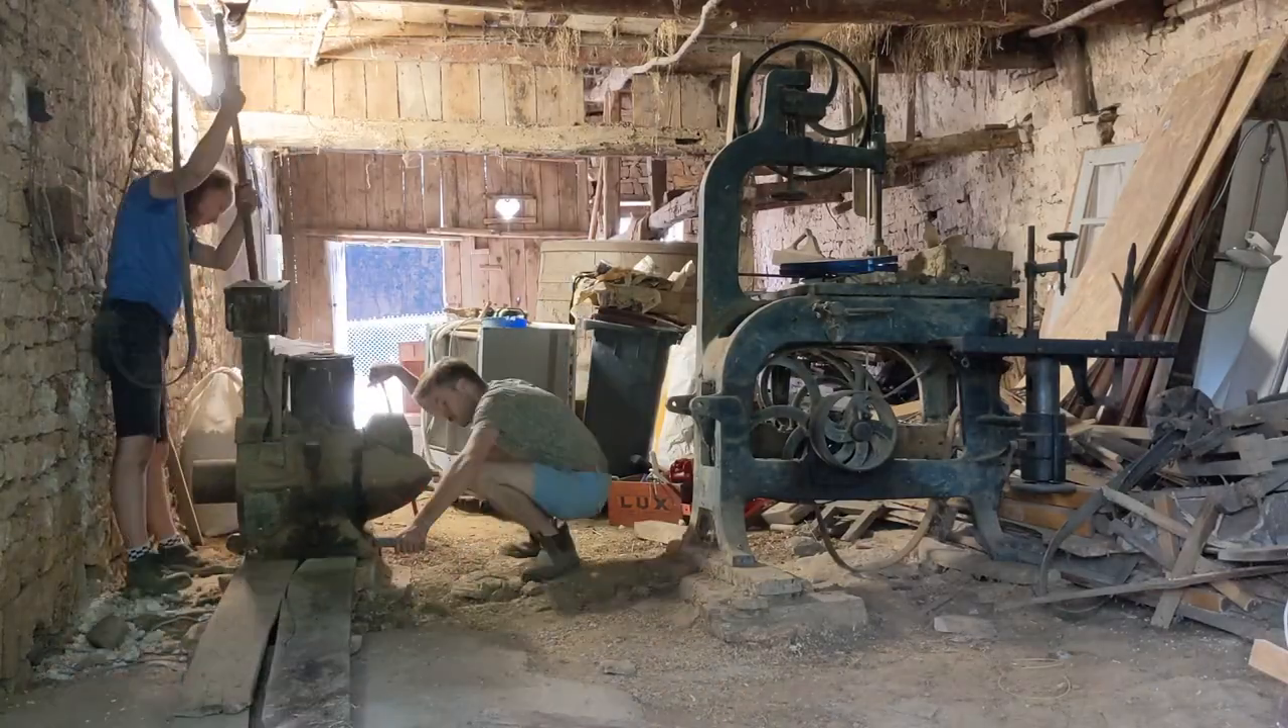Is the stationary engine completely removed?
No.